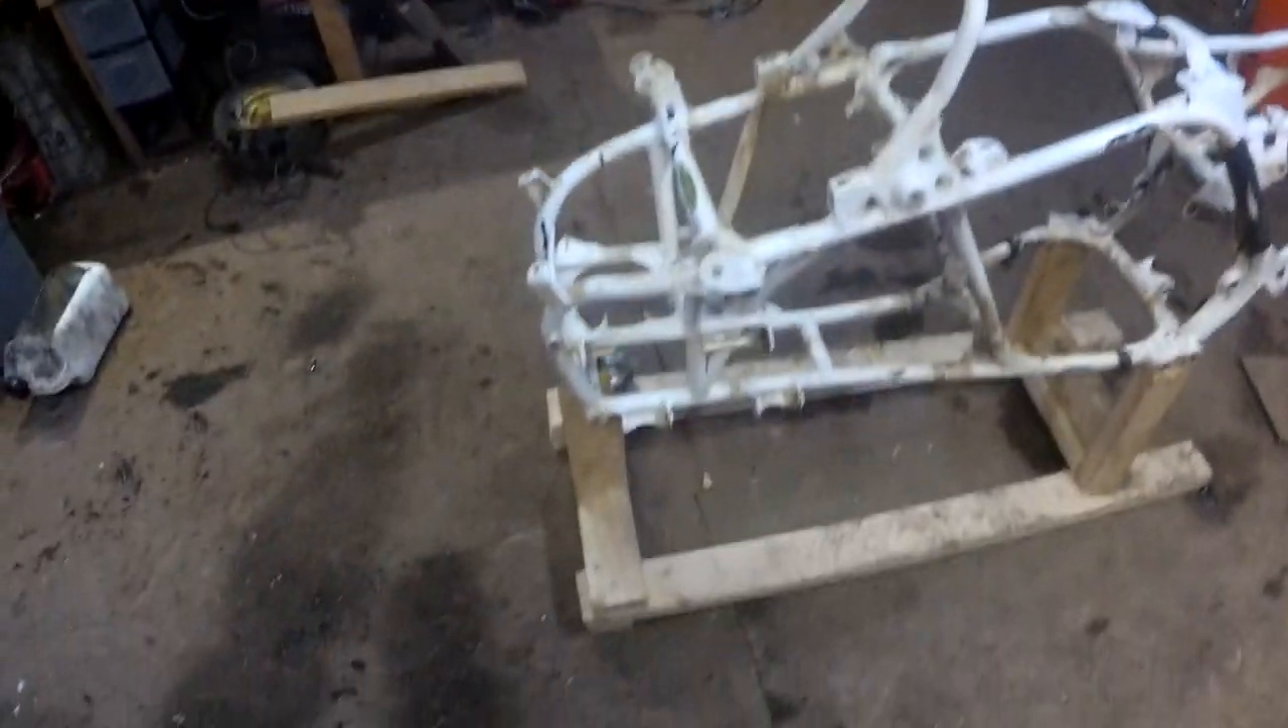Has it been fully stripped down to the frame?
Yes.